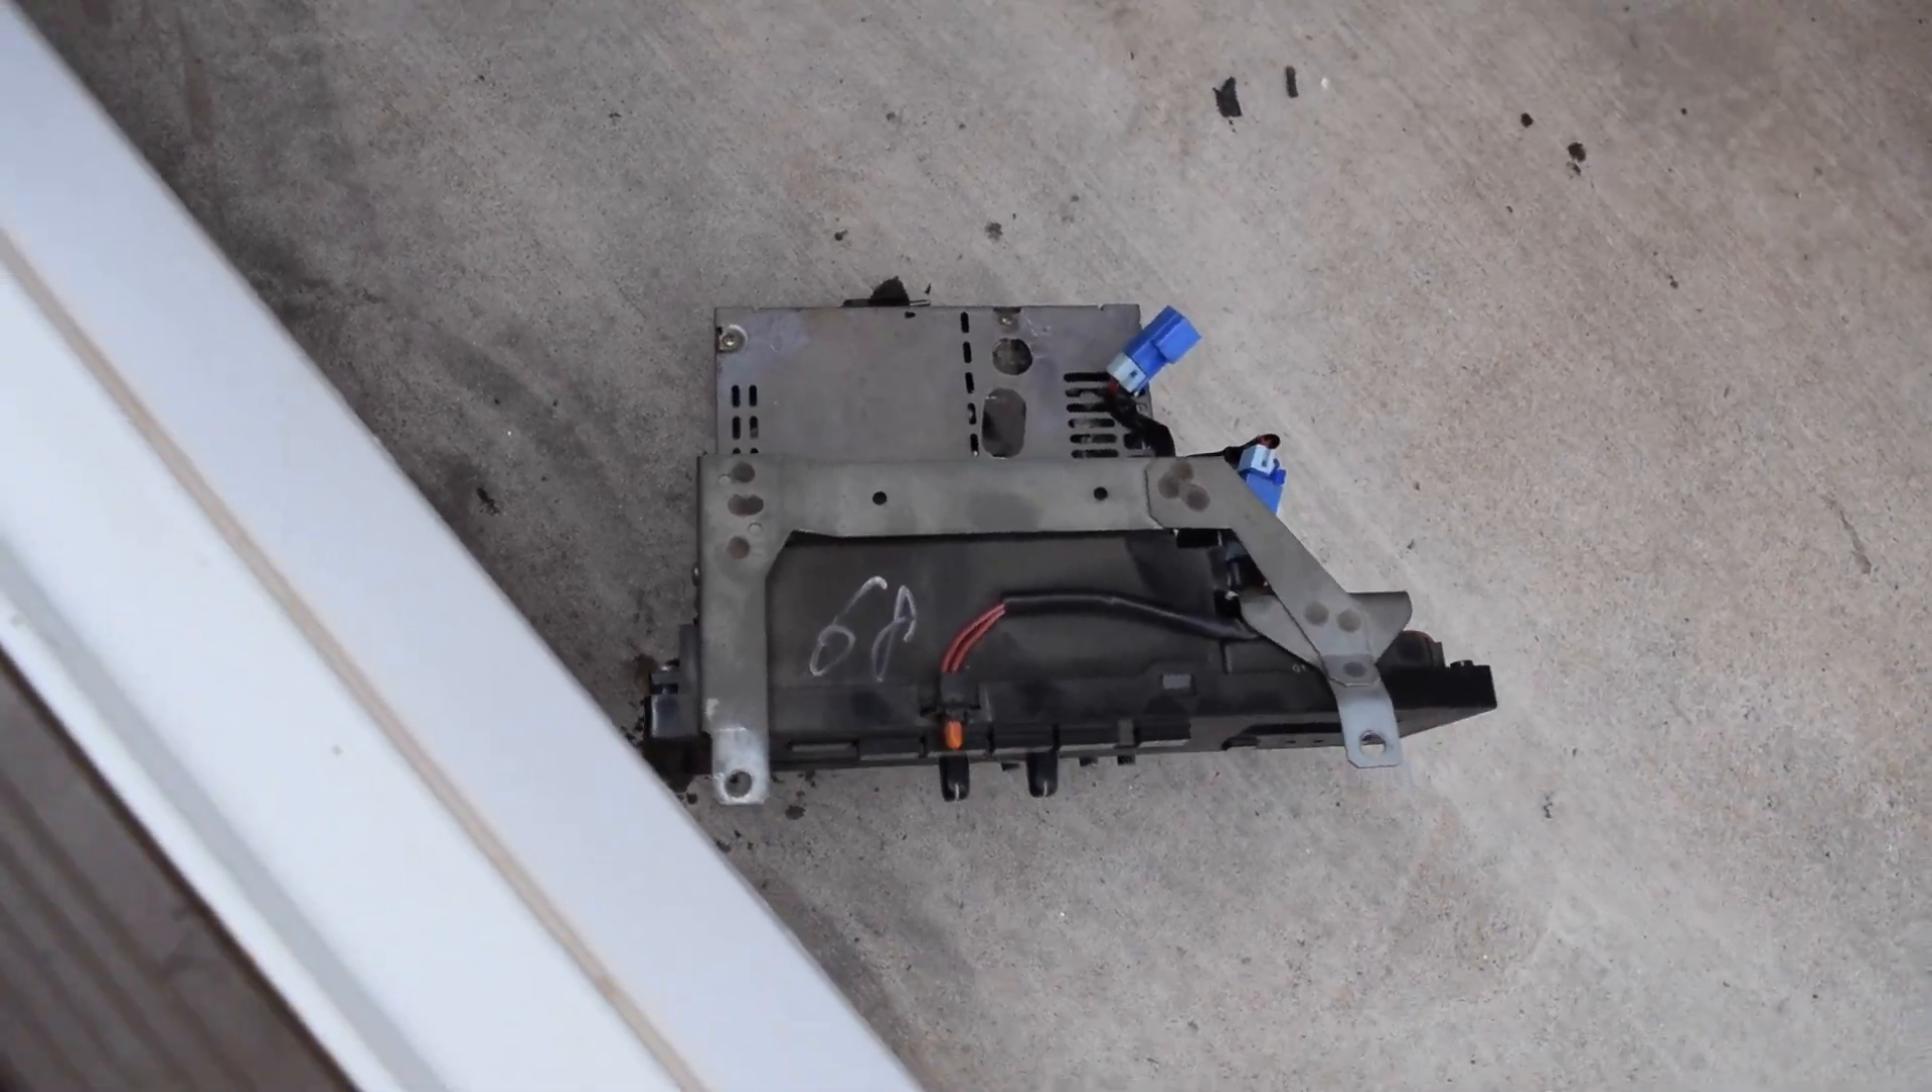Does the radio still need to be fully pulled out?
No.